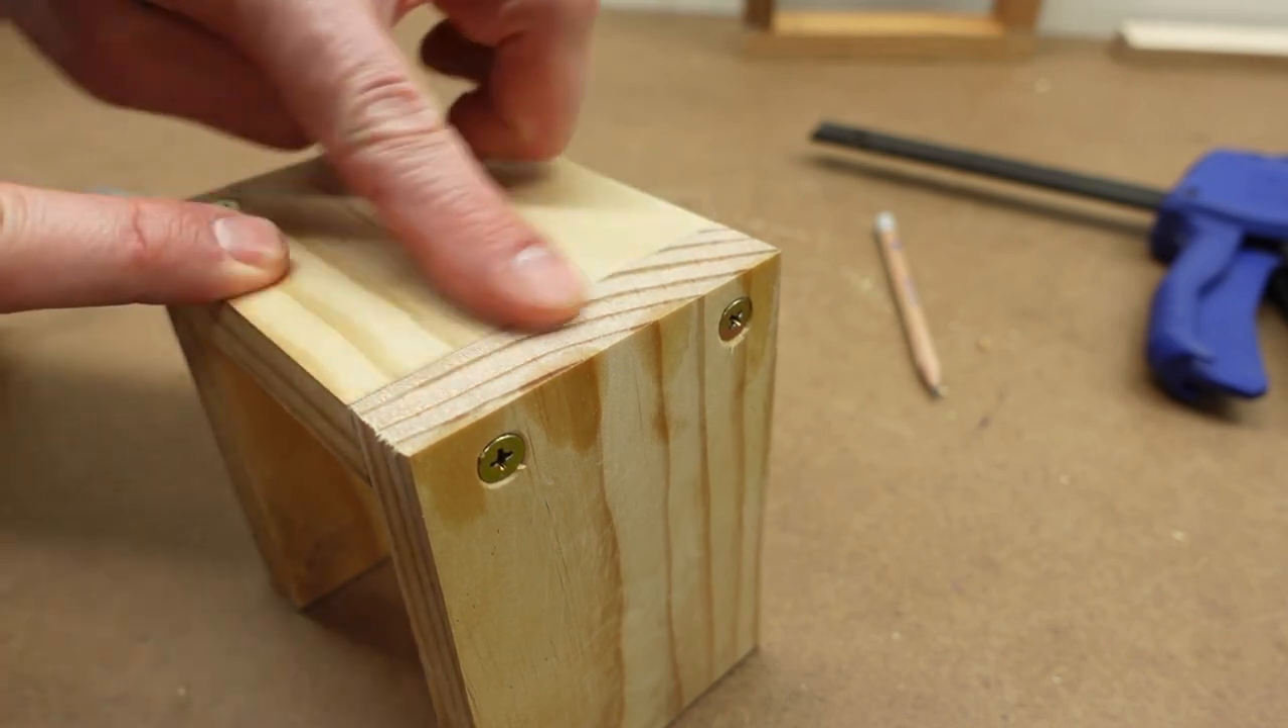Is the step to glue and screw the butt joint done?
Yes.